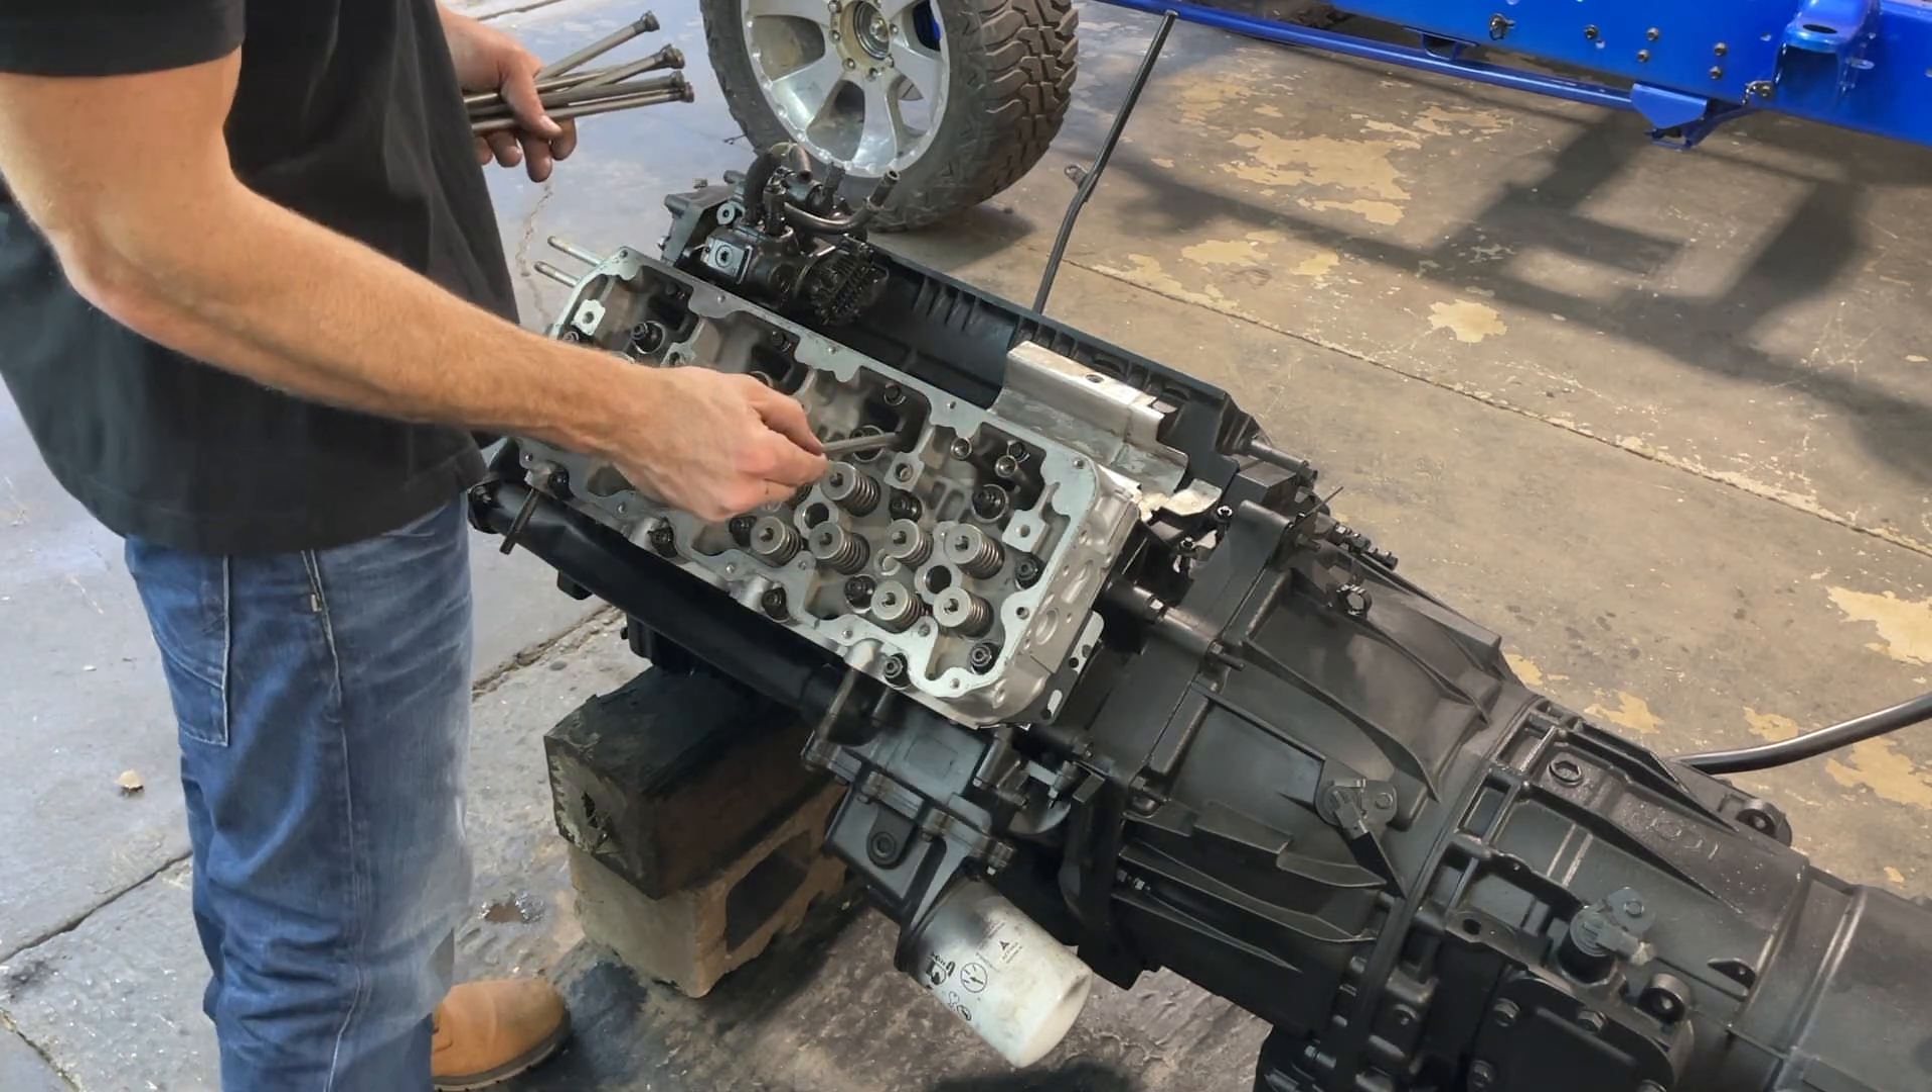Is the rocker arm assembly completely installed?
No.